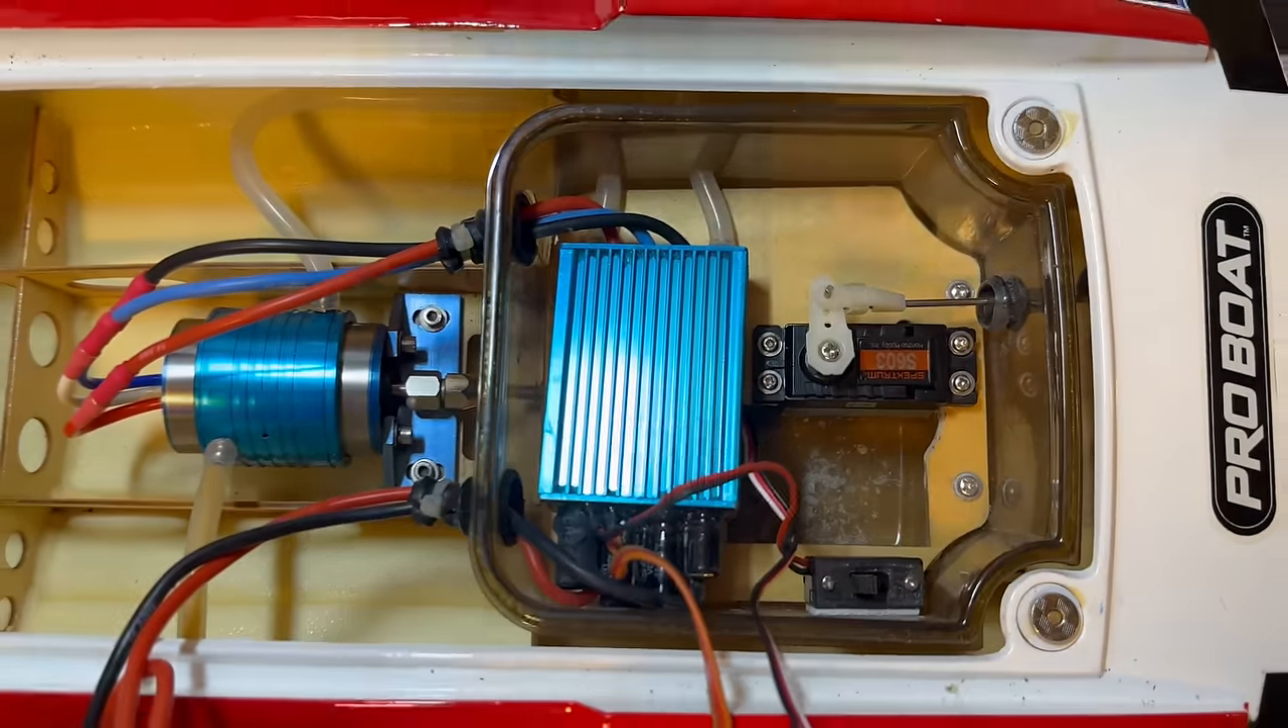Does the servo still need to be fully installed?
No.